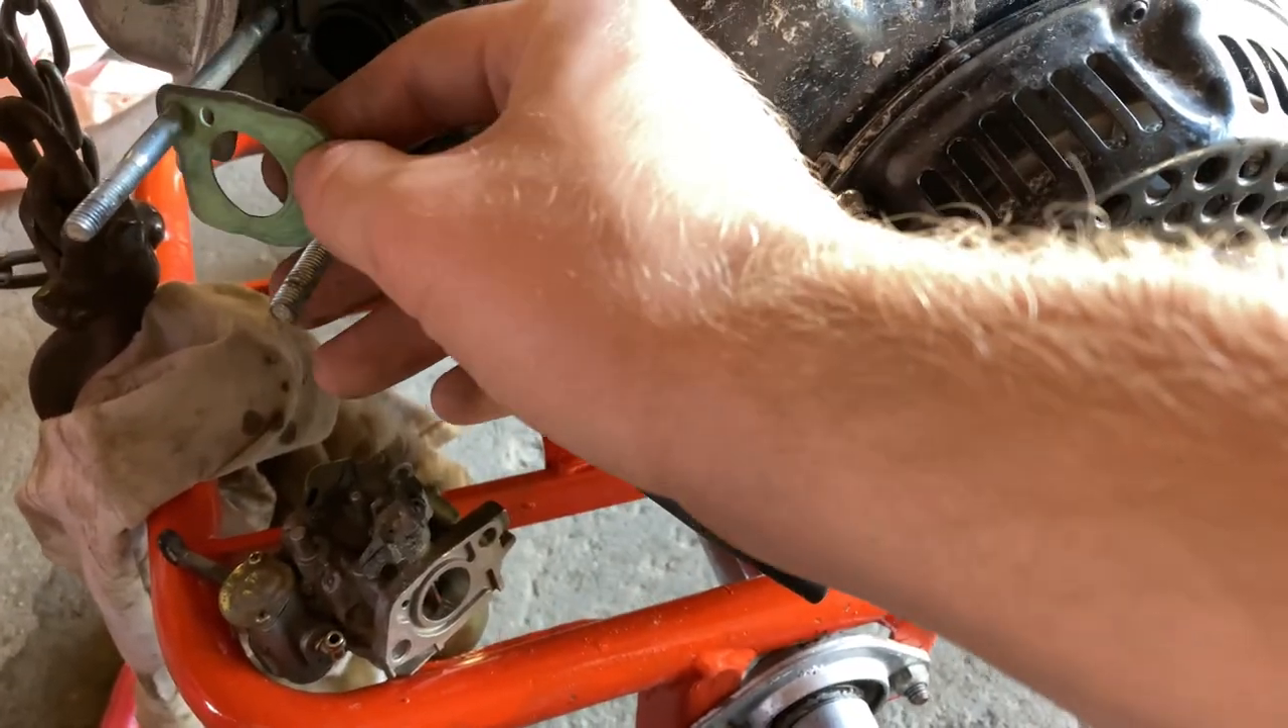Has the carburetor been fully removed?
Yes.